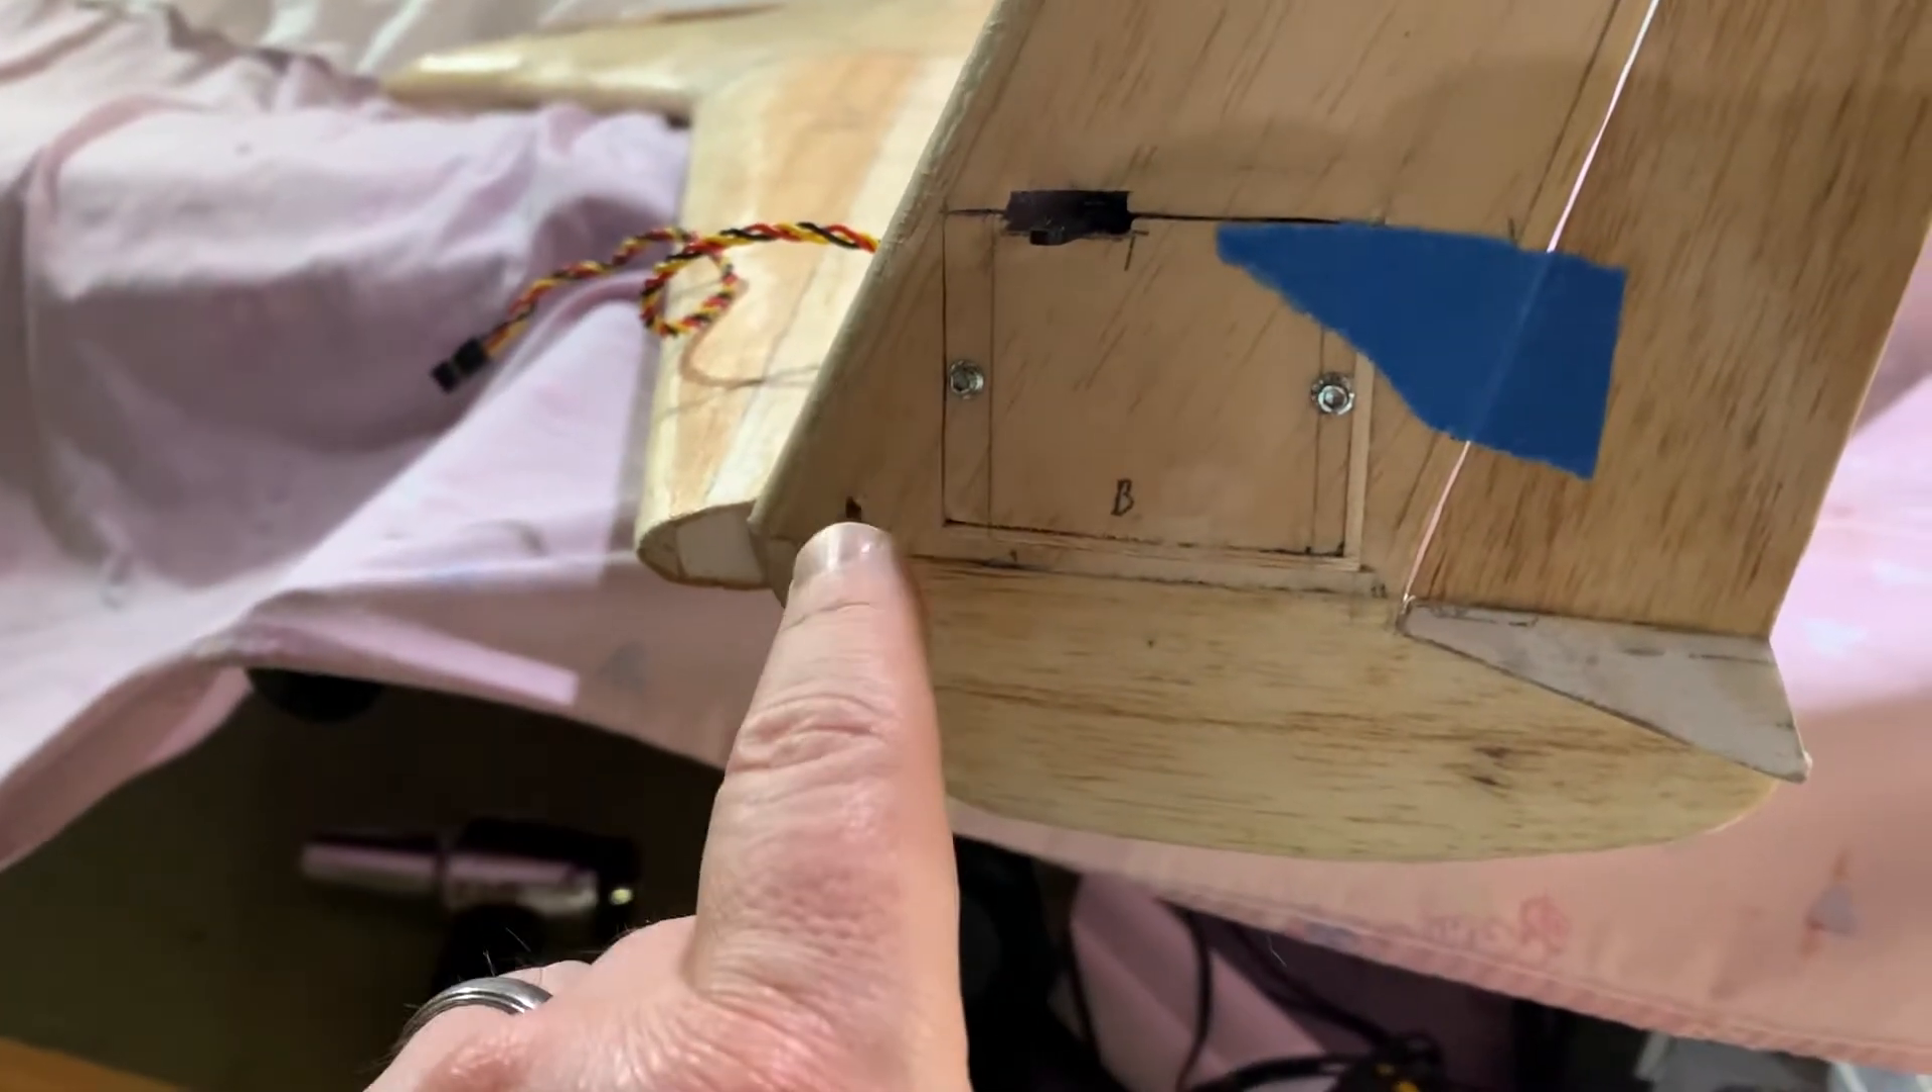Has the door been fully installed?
Yes.